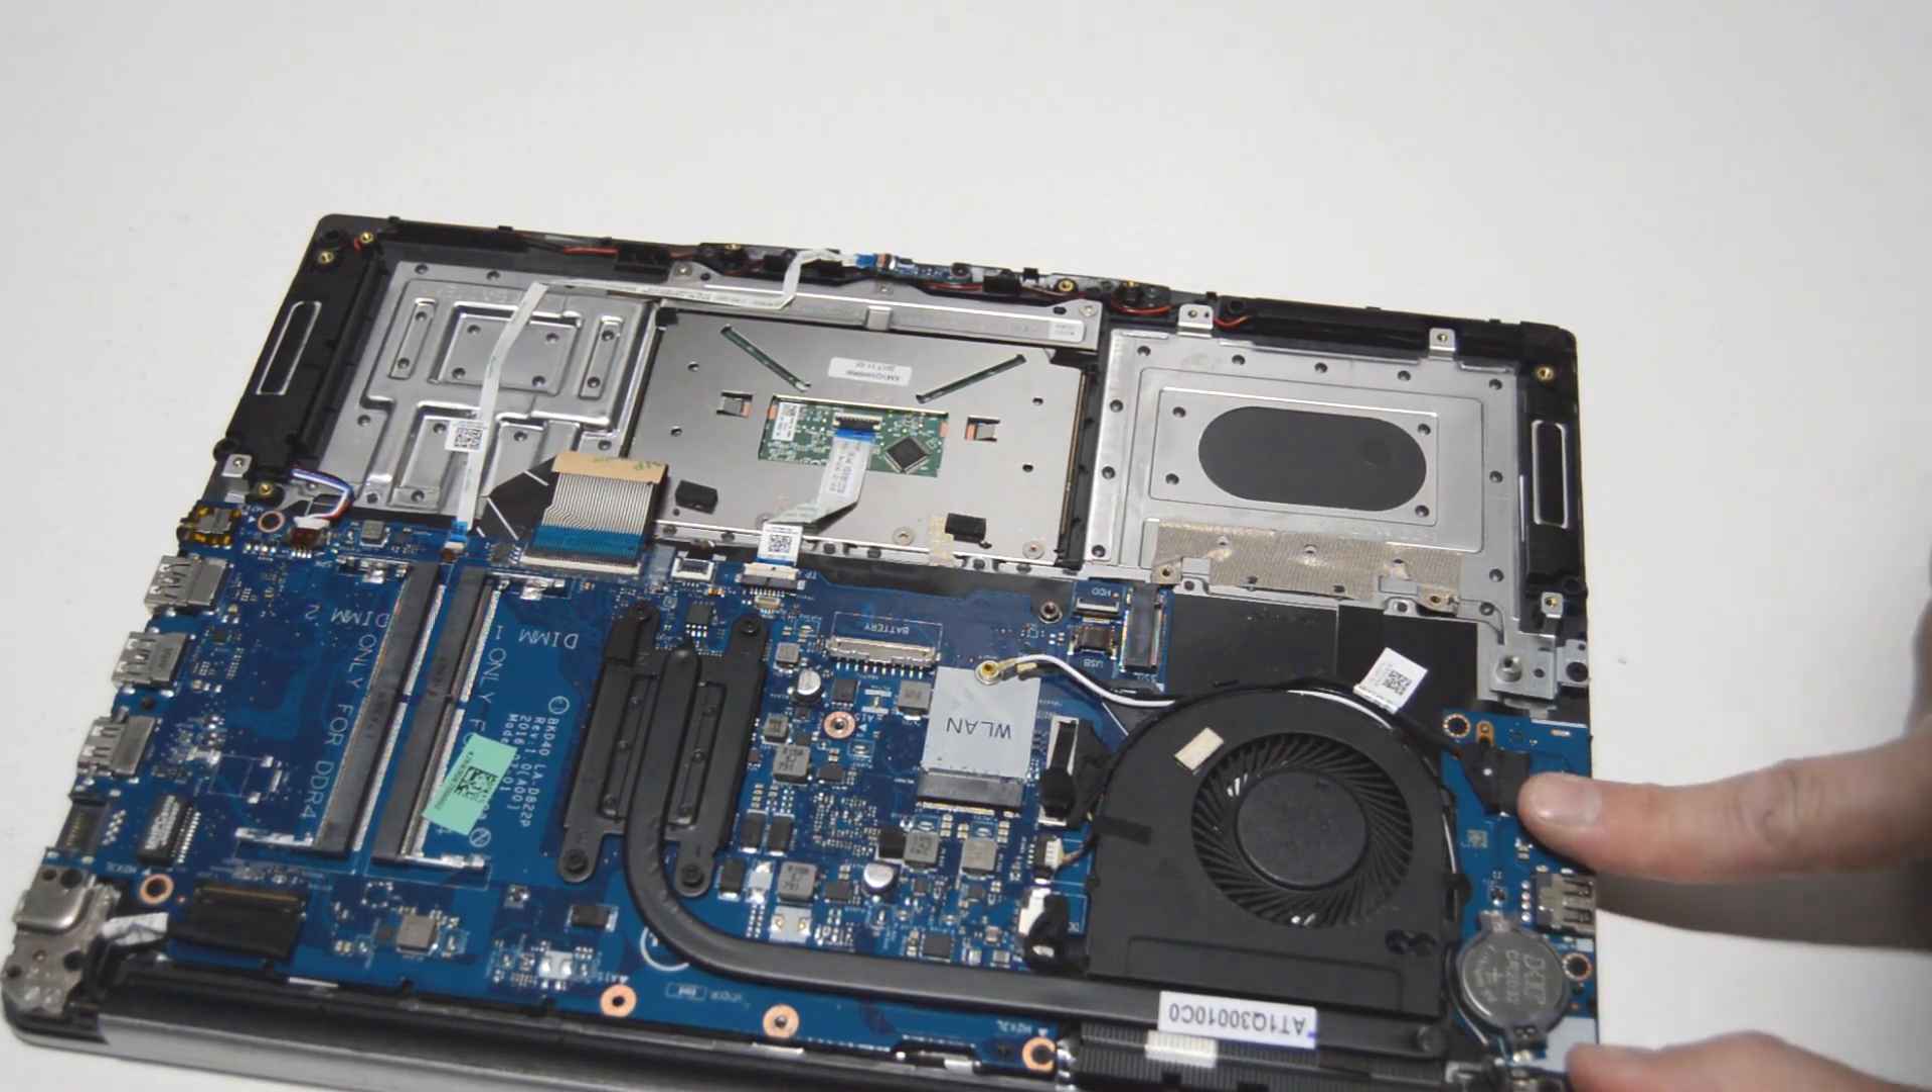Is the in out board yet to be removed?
Yes.